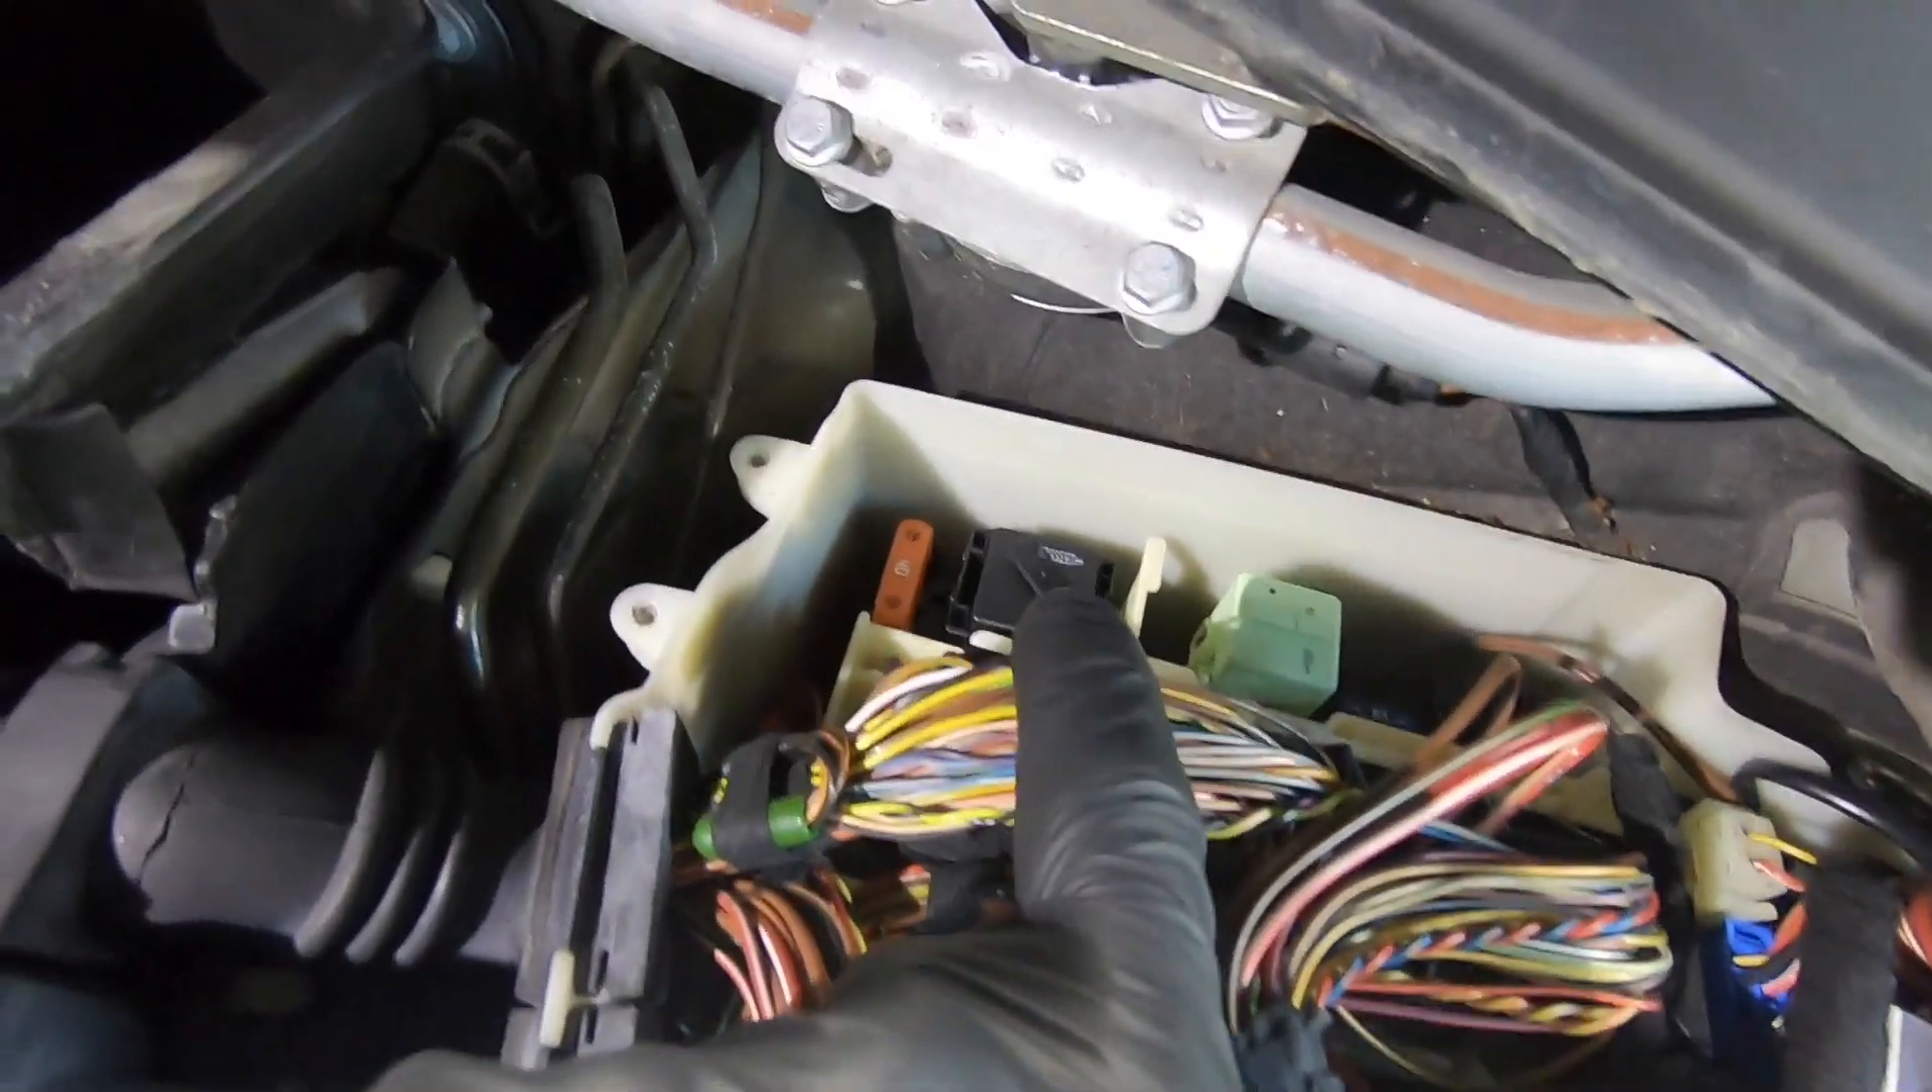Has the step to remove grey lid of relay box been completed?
Yes.